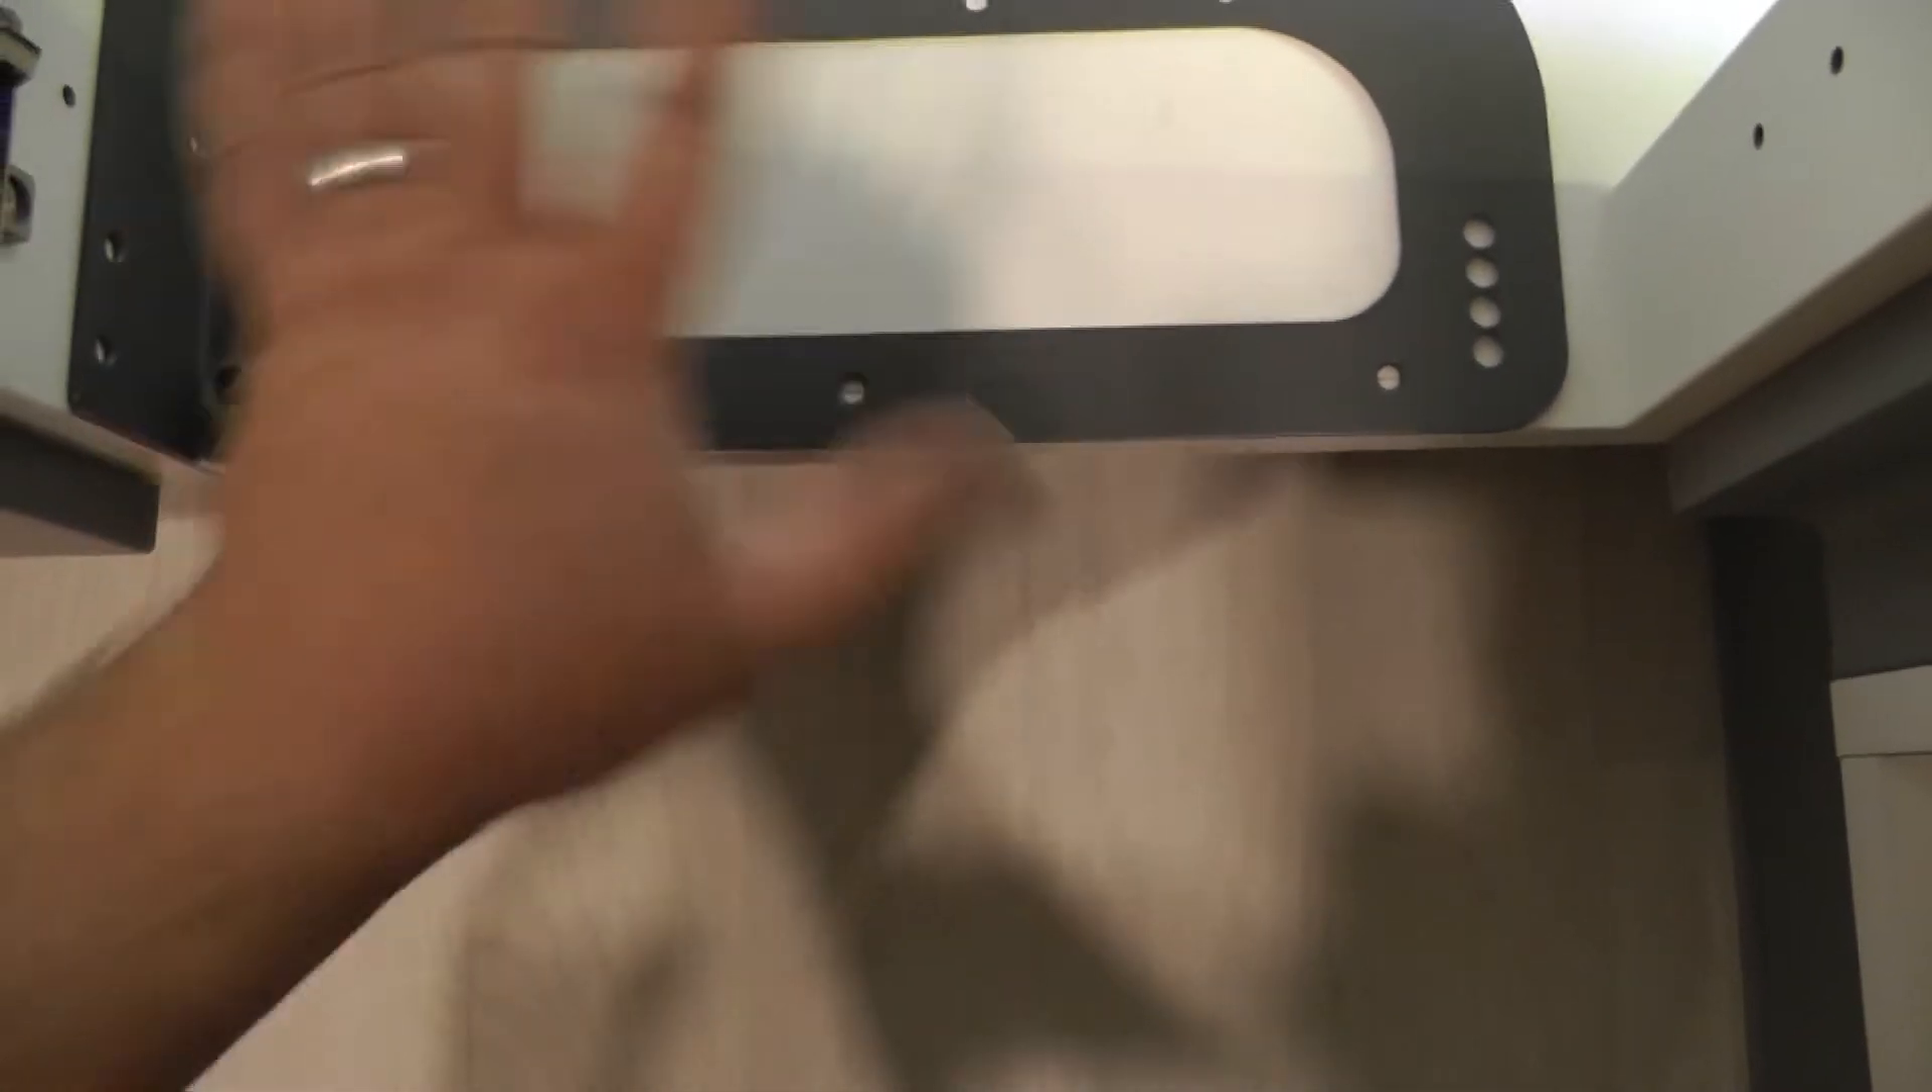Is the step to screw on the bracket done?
No.